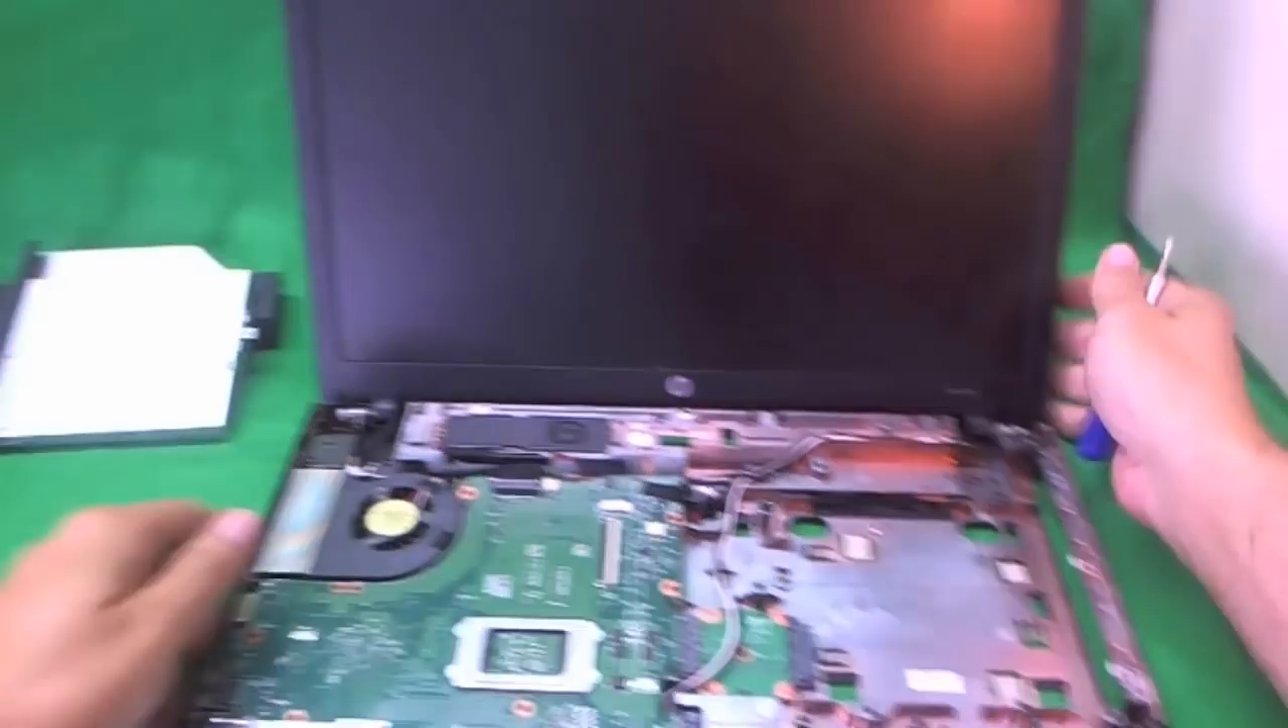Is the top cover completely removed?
Yes.